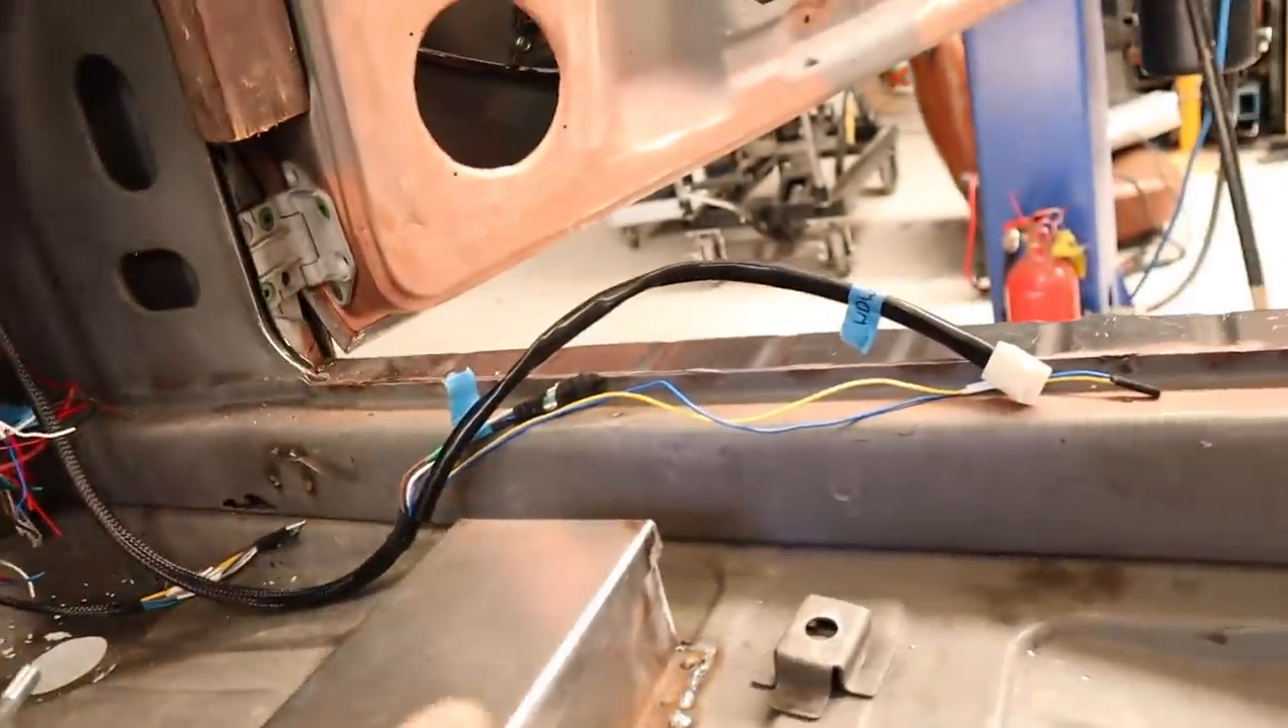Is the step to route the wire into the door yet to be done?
Yes.